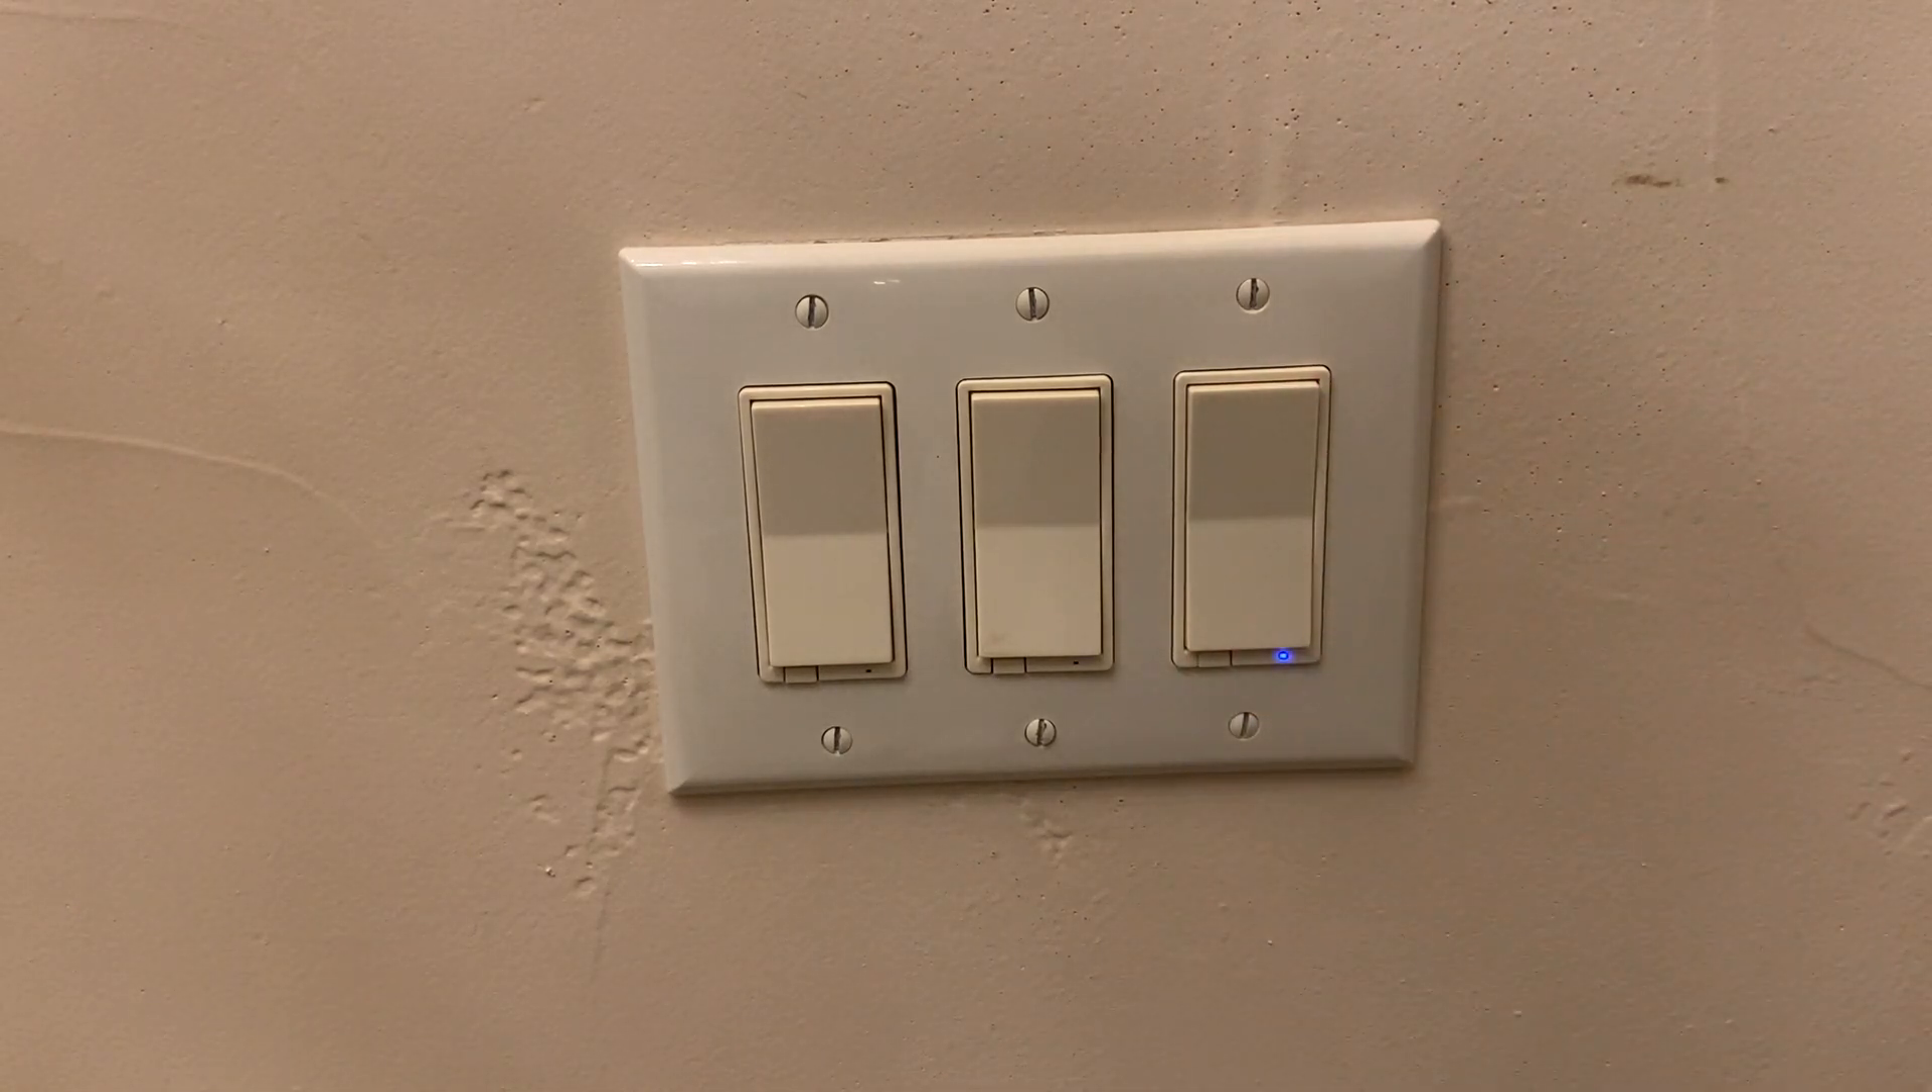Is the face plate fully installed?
Yes.